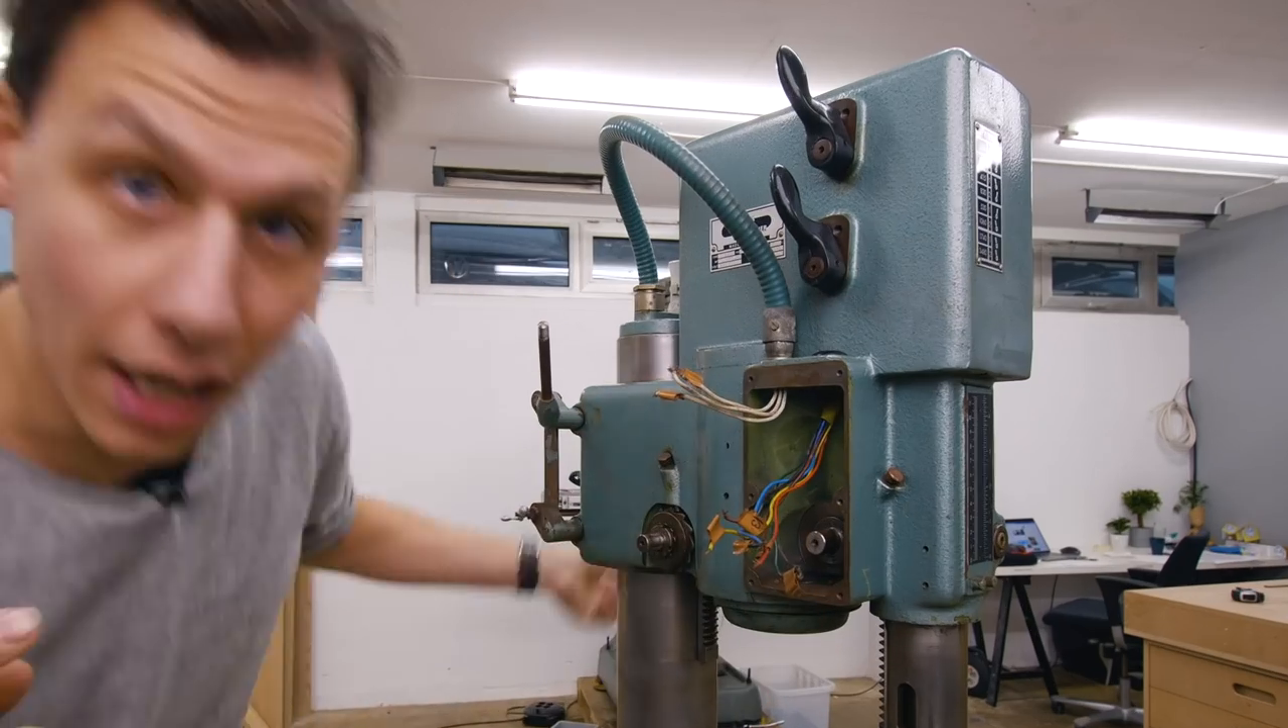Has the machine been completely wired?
No.